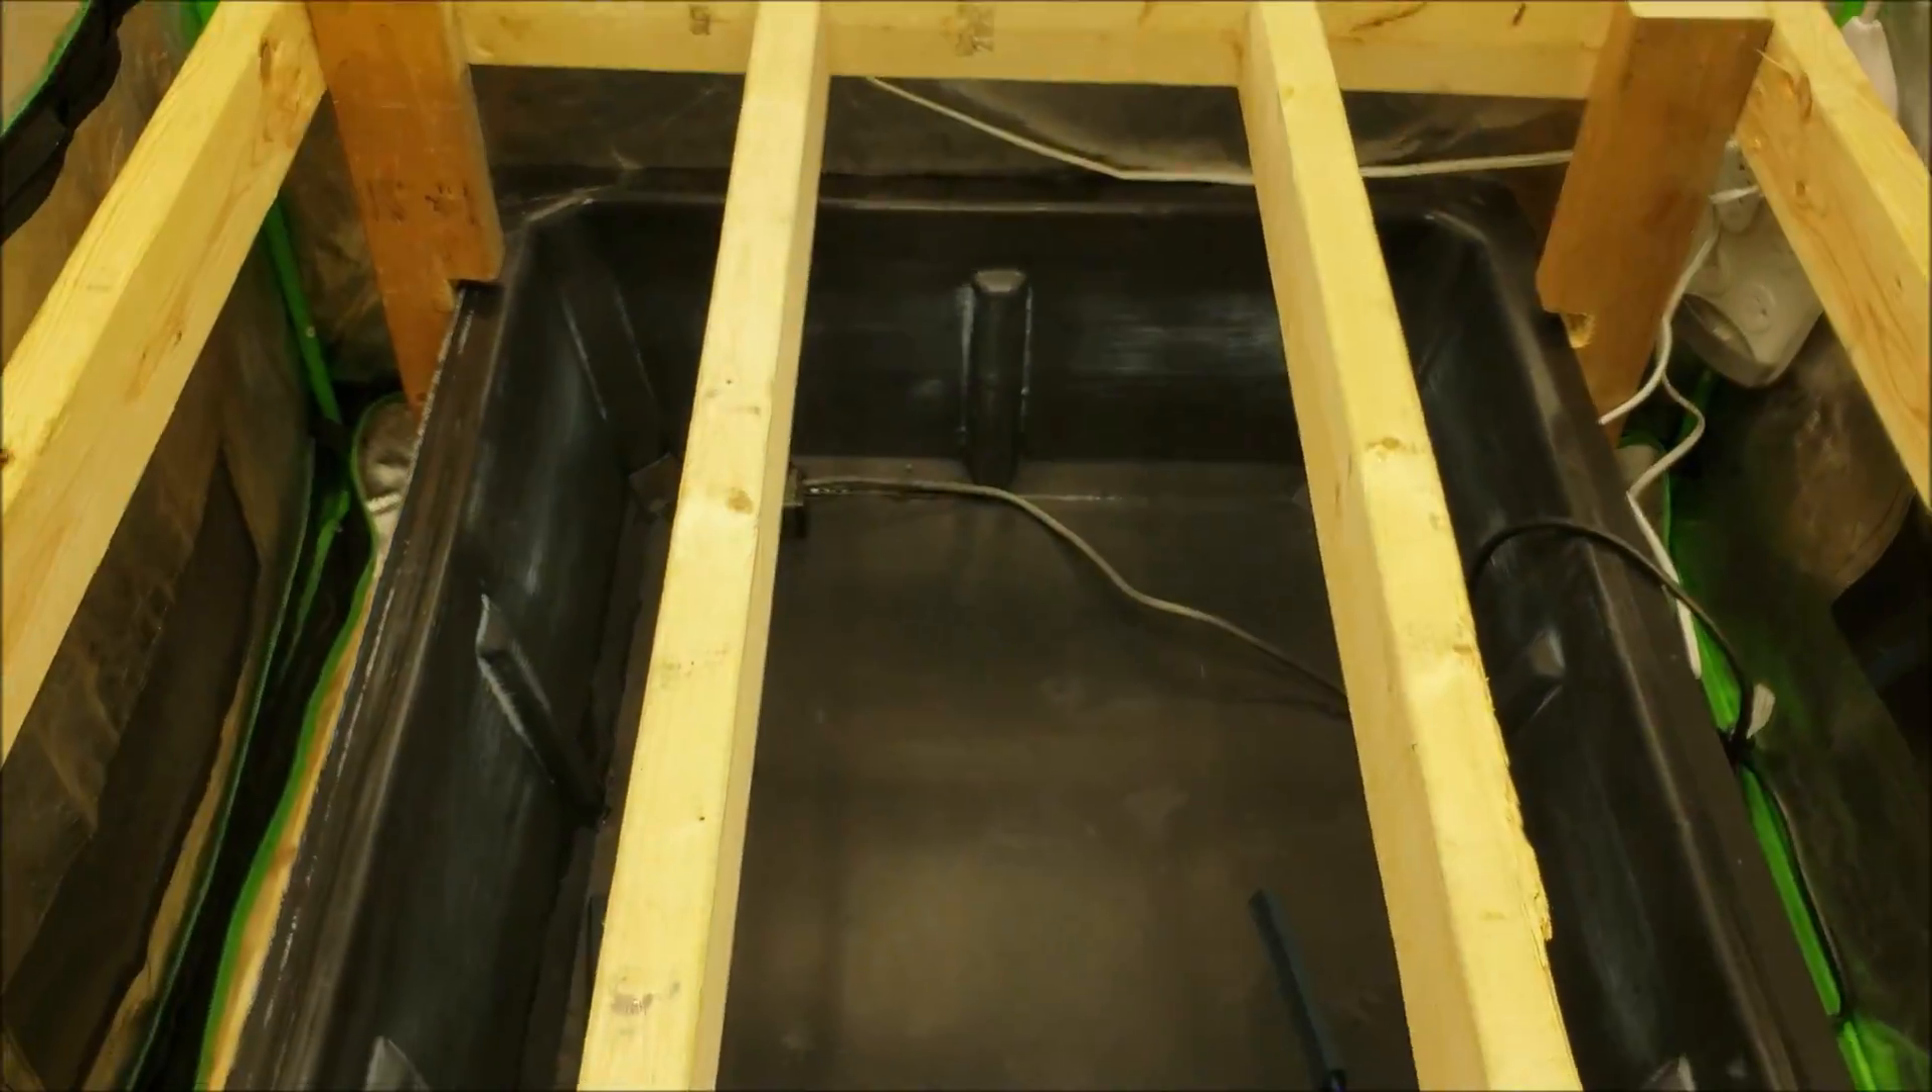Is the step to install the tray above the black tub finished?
No.